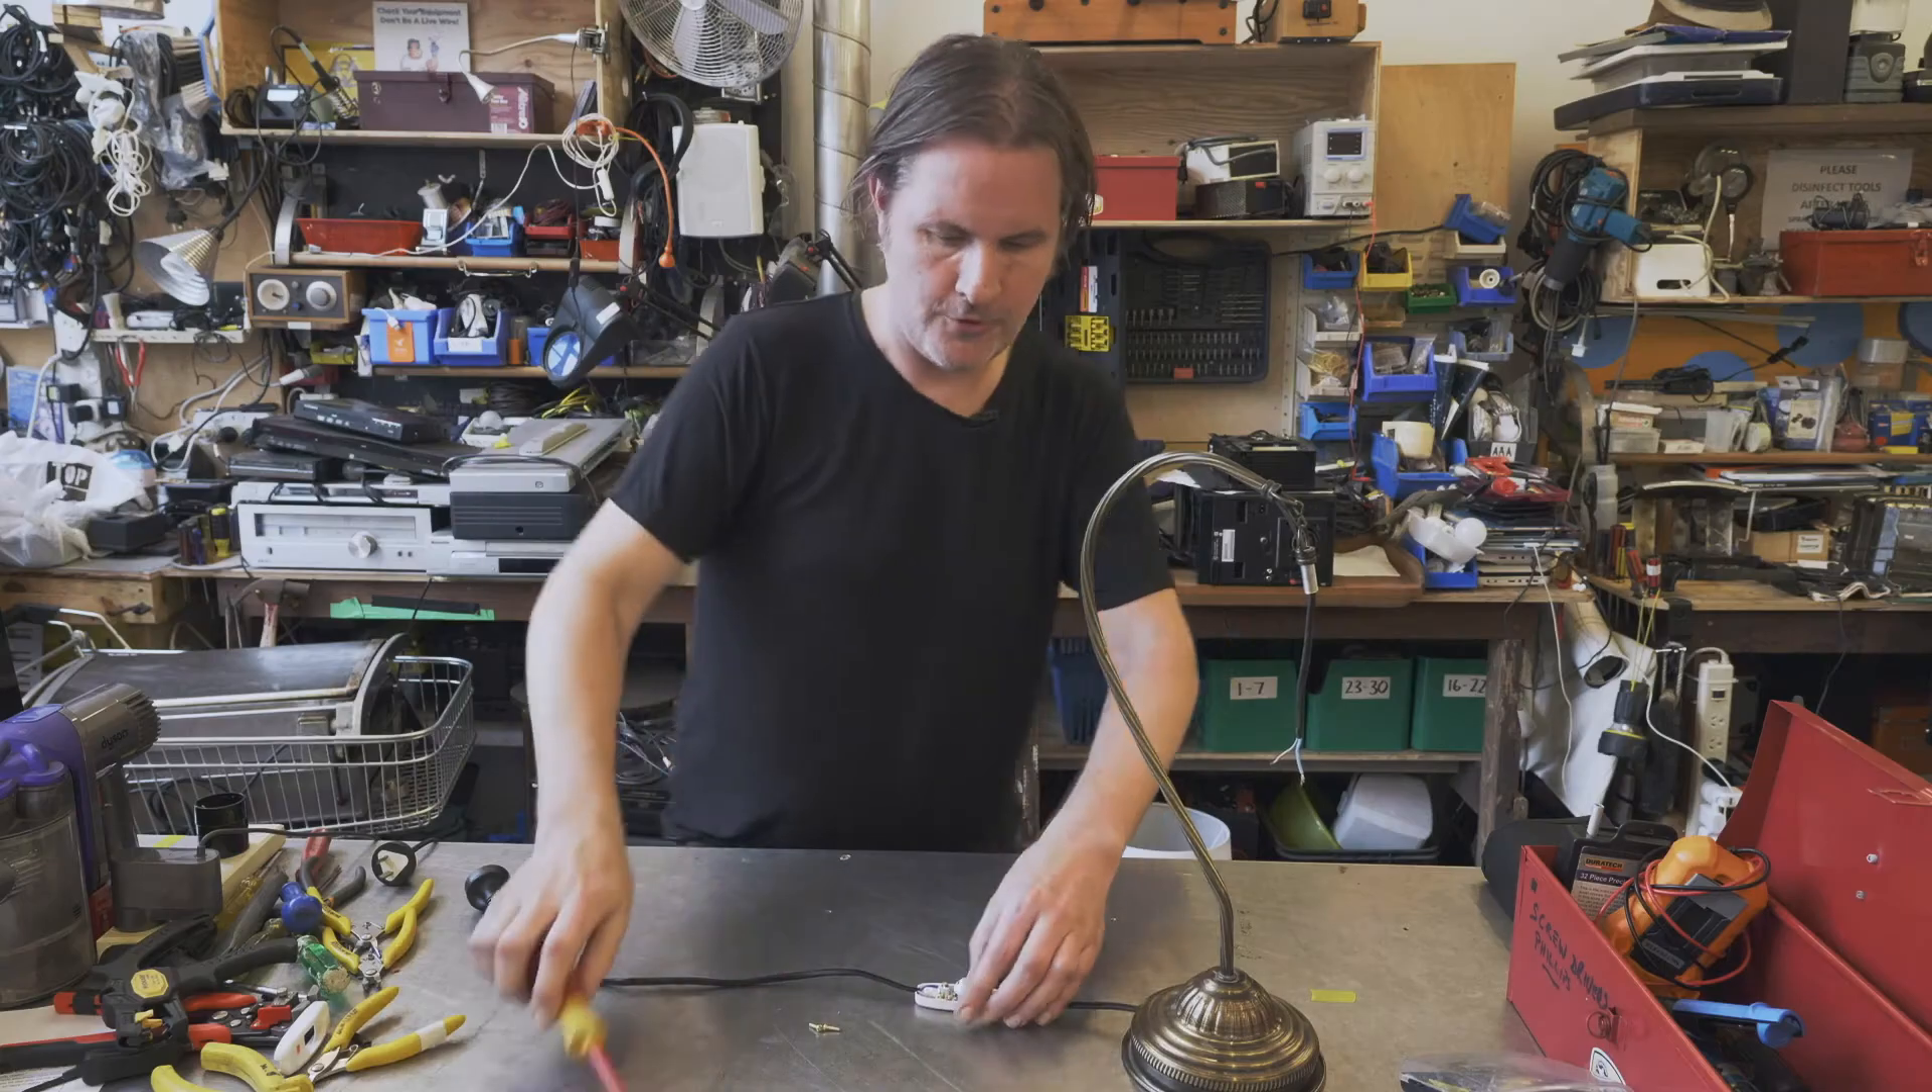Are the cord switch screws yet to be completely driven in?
Yes.